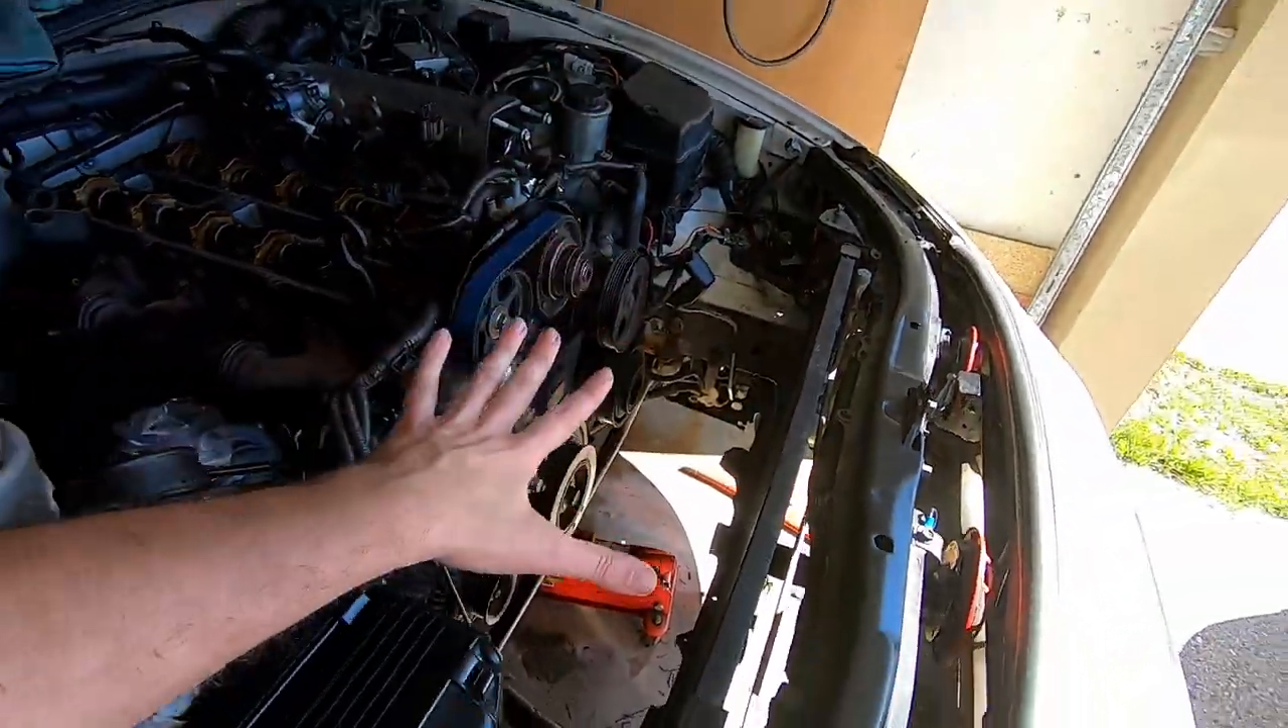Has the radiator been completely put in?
No.